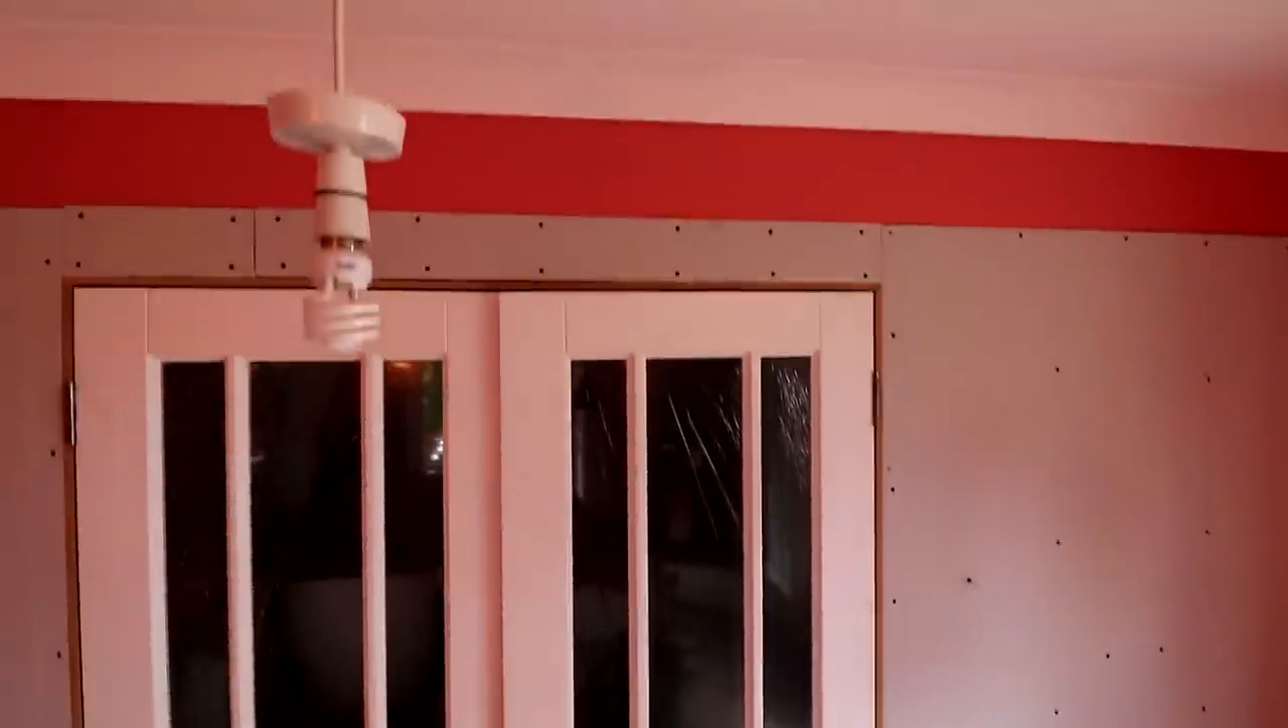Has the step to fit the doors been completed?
Yes.